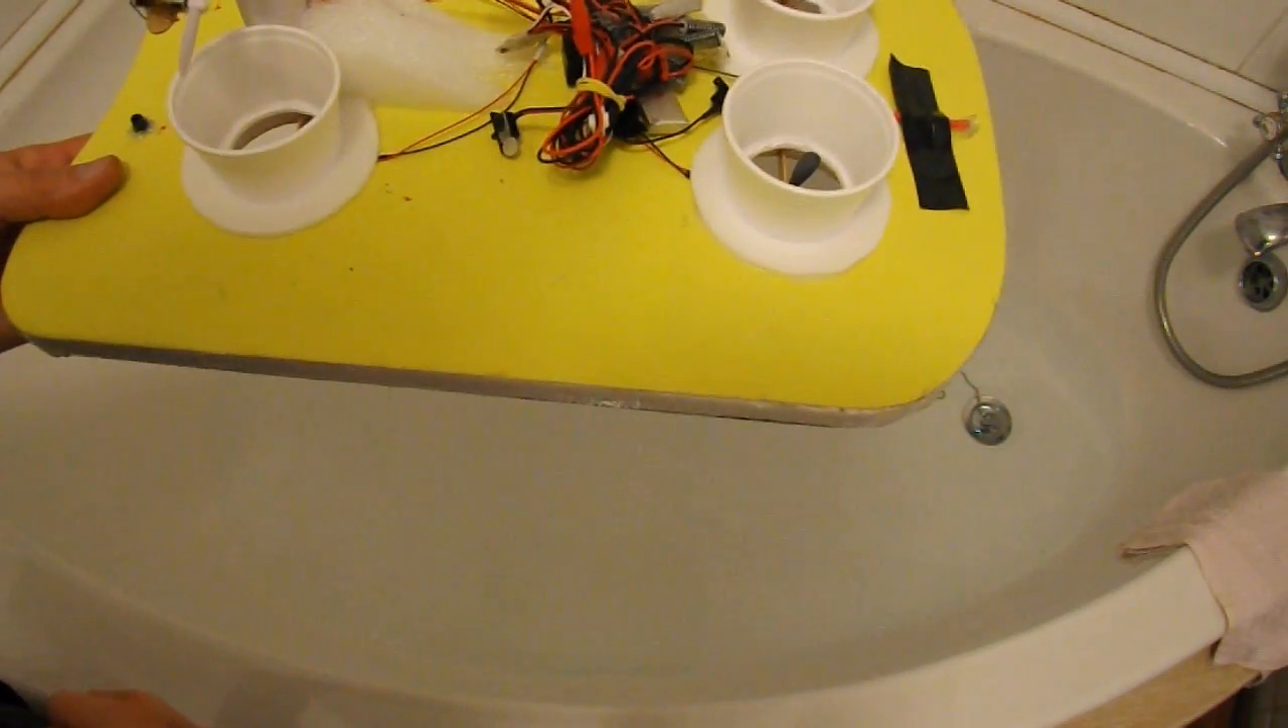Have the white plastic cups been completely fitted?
Yes.